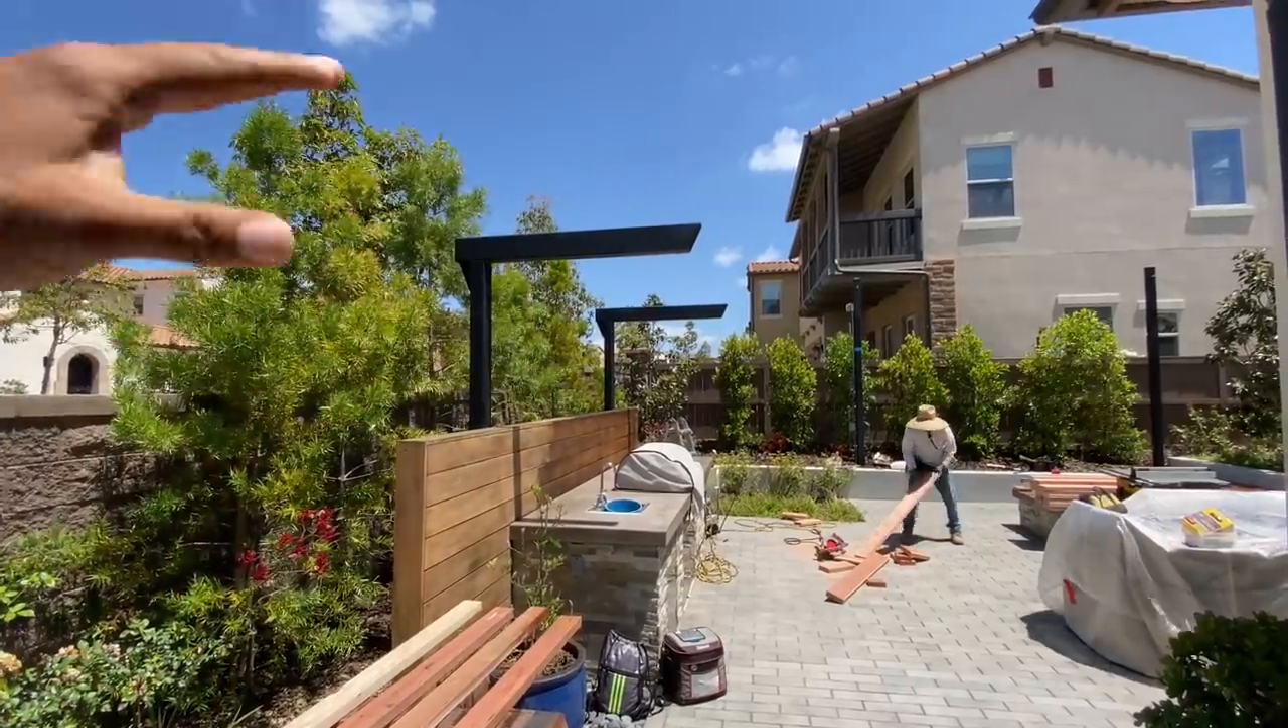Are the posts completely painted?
Yes.